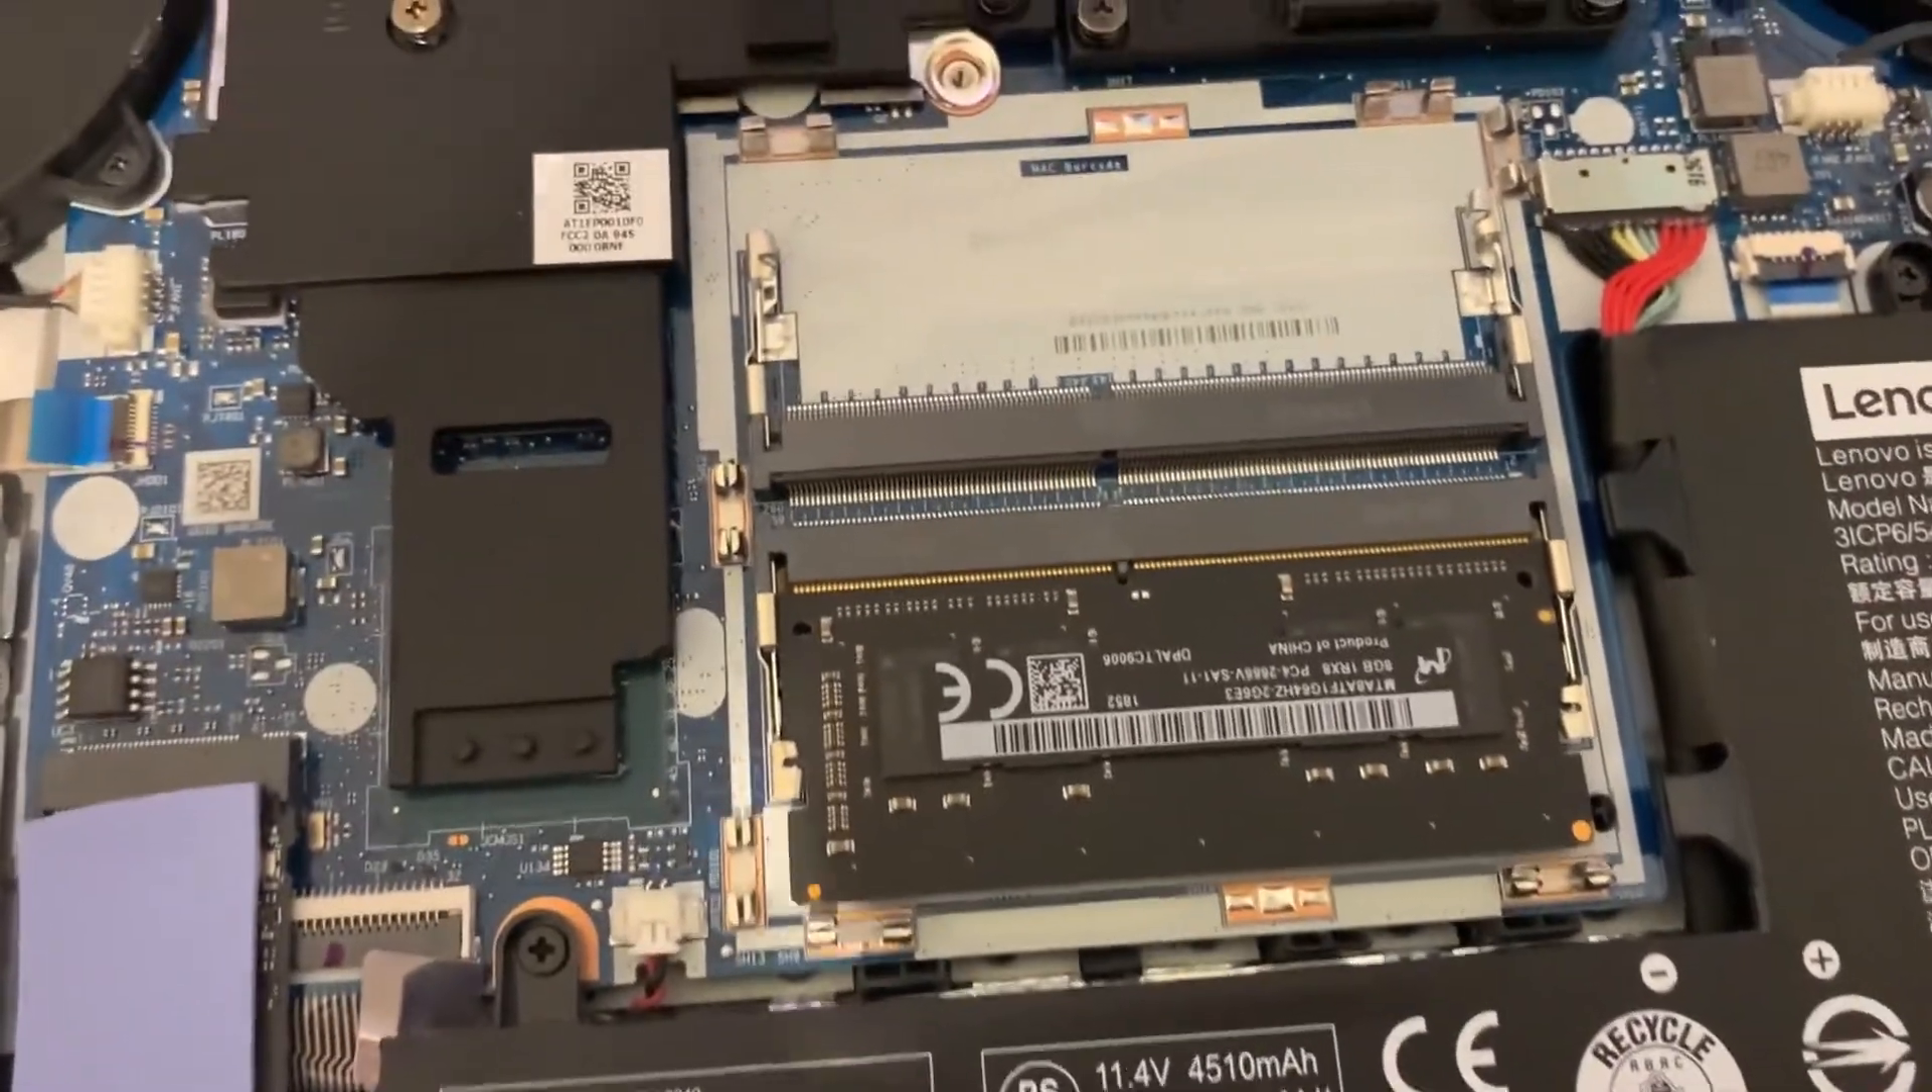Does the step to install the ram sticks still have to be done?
Yes.